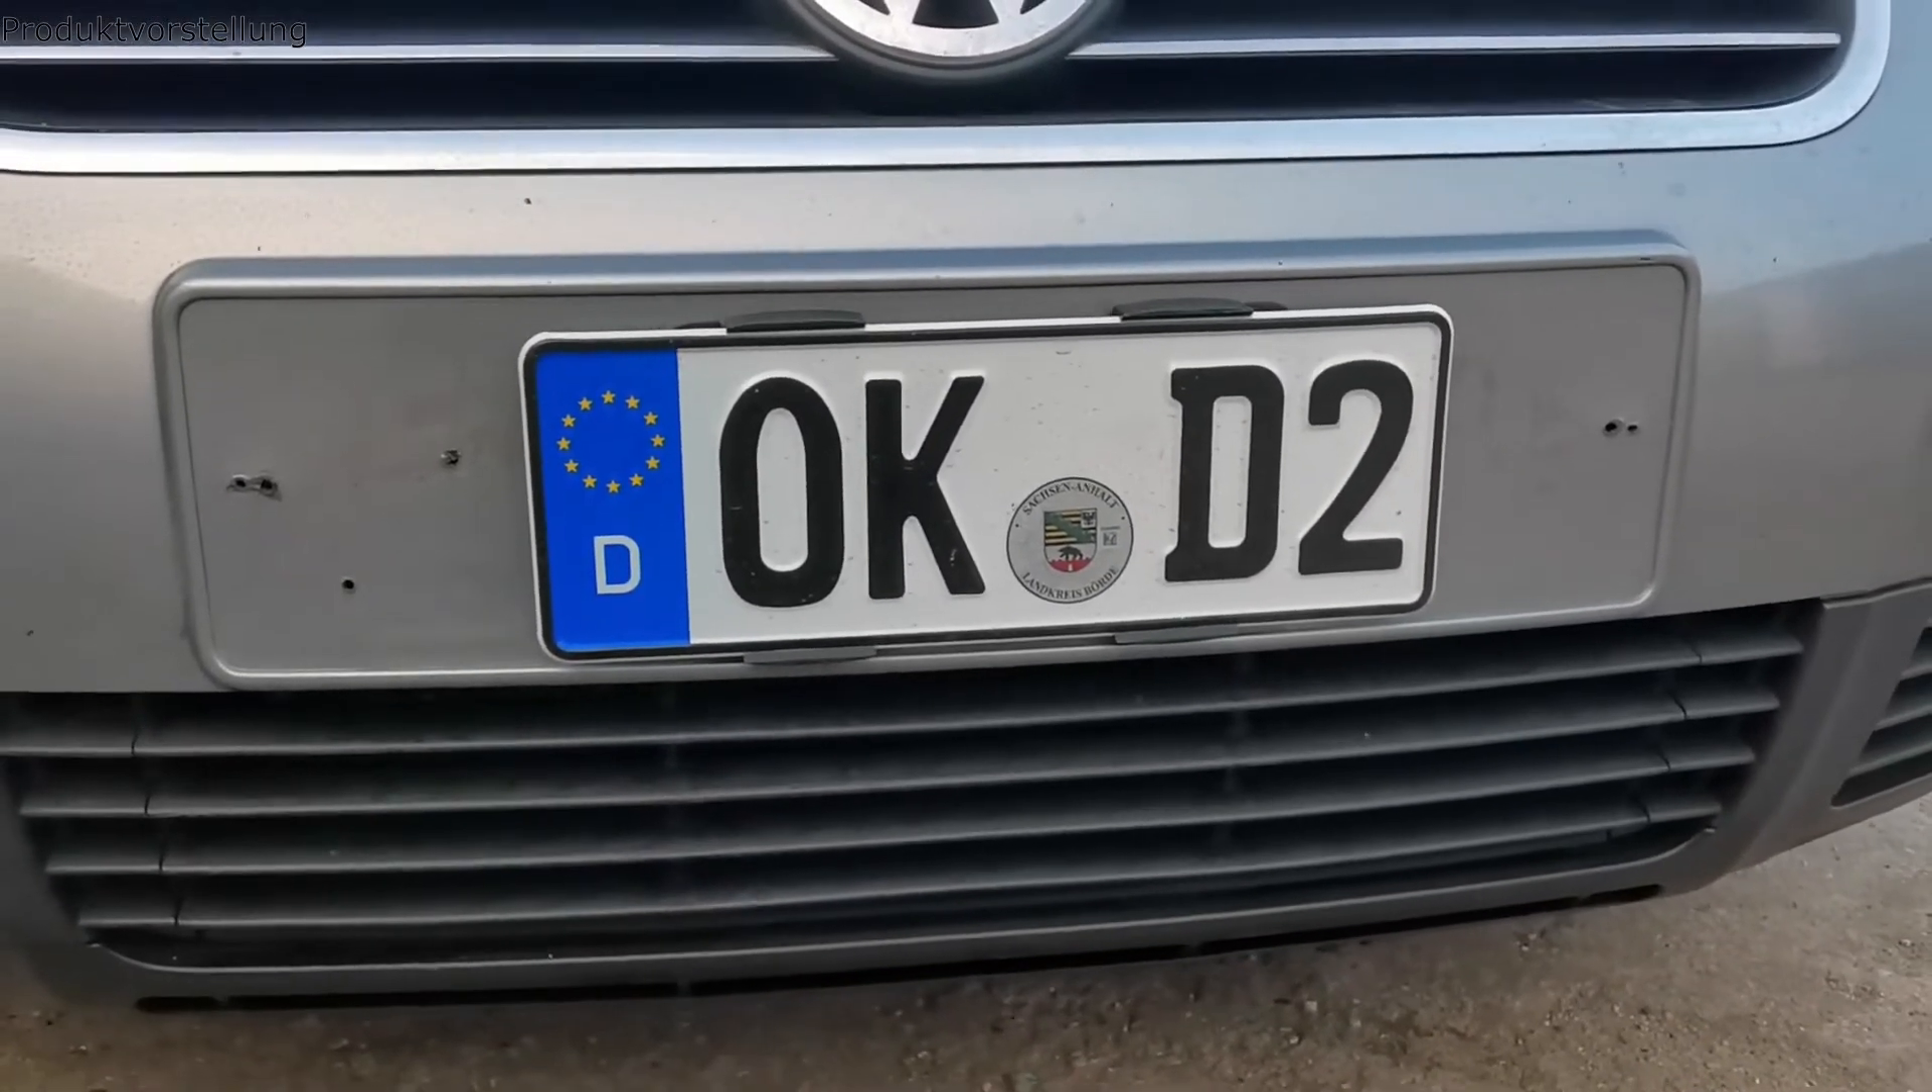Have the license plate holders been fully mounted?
Yes.